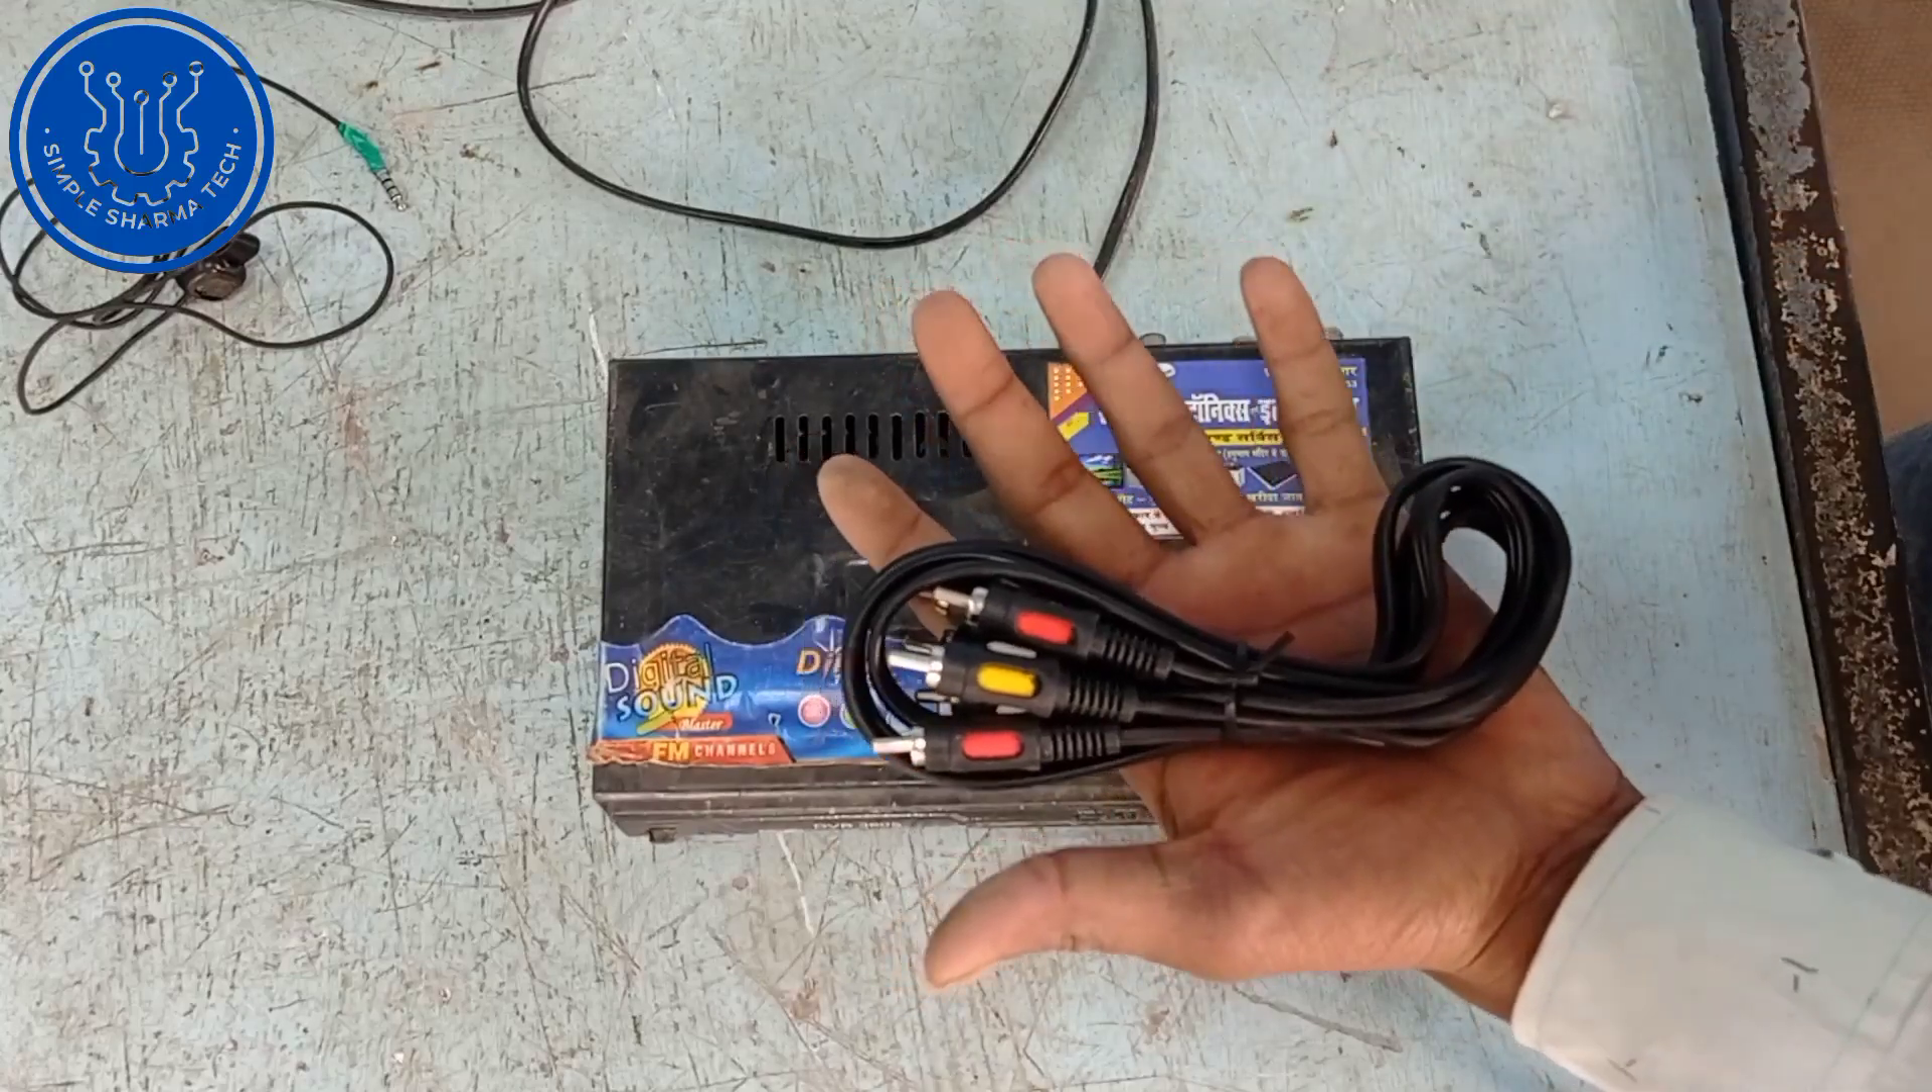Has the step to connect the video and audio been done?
No.